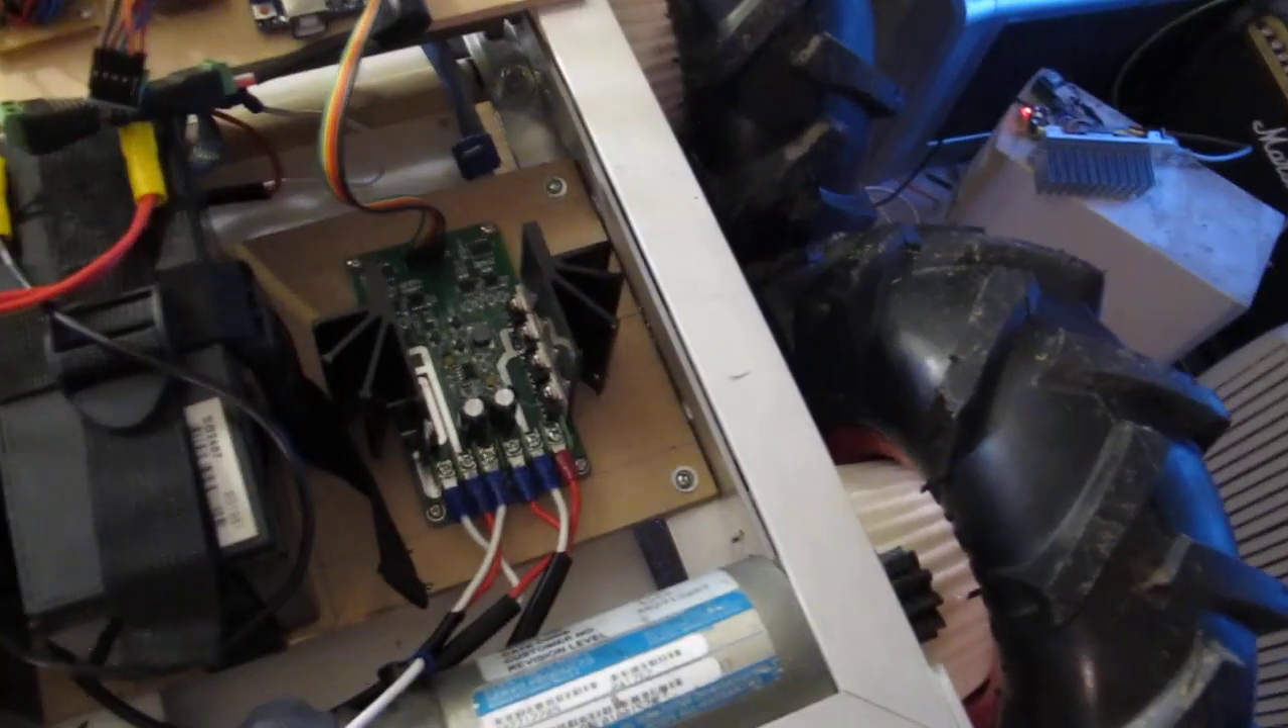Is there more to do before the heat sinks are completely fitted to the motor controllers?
No.